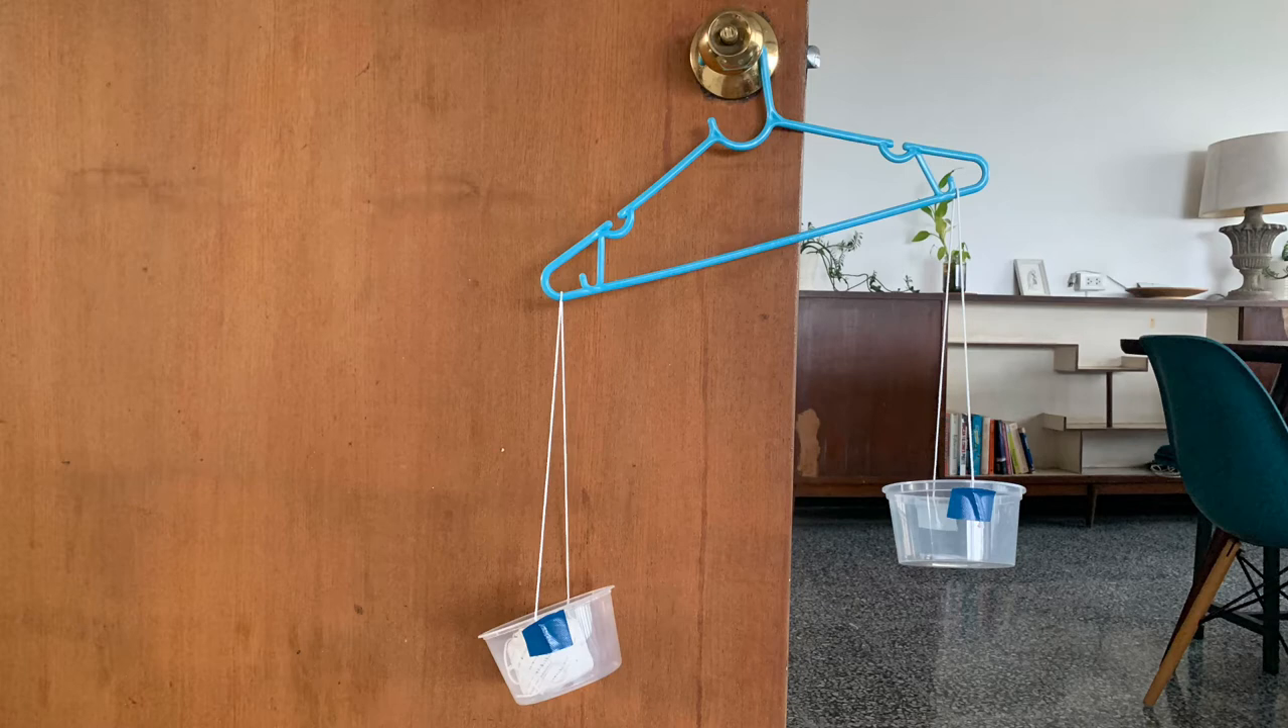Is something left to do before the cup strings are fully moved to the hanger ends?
No.